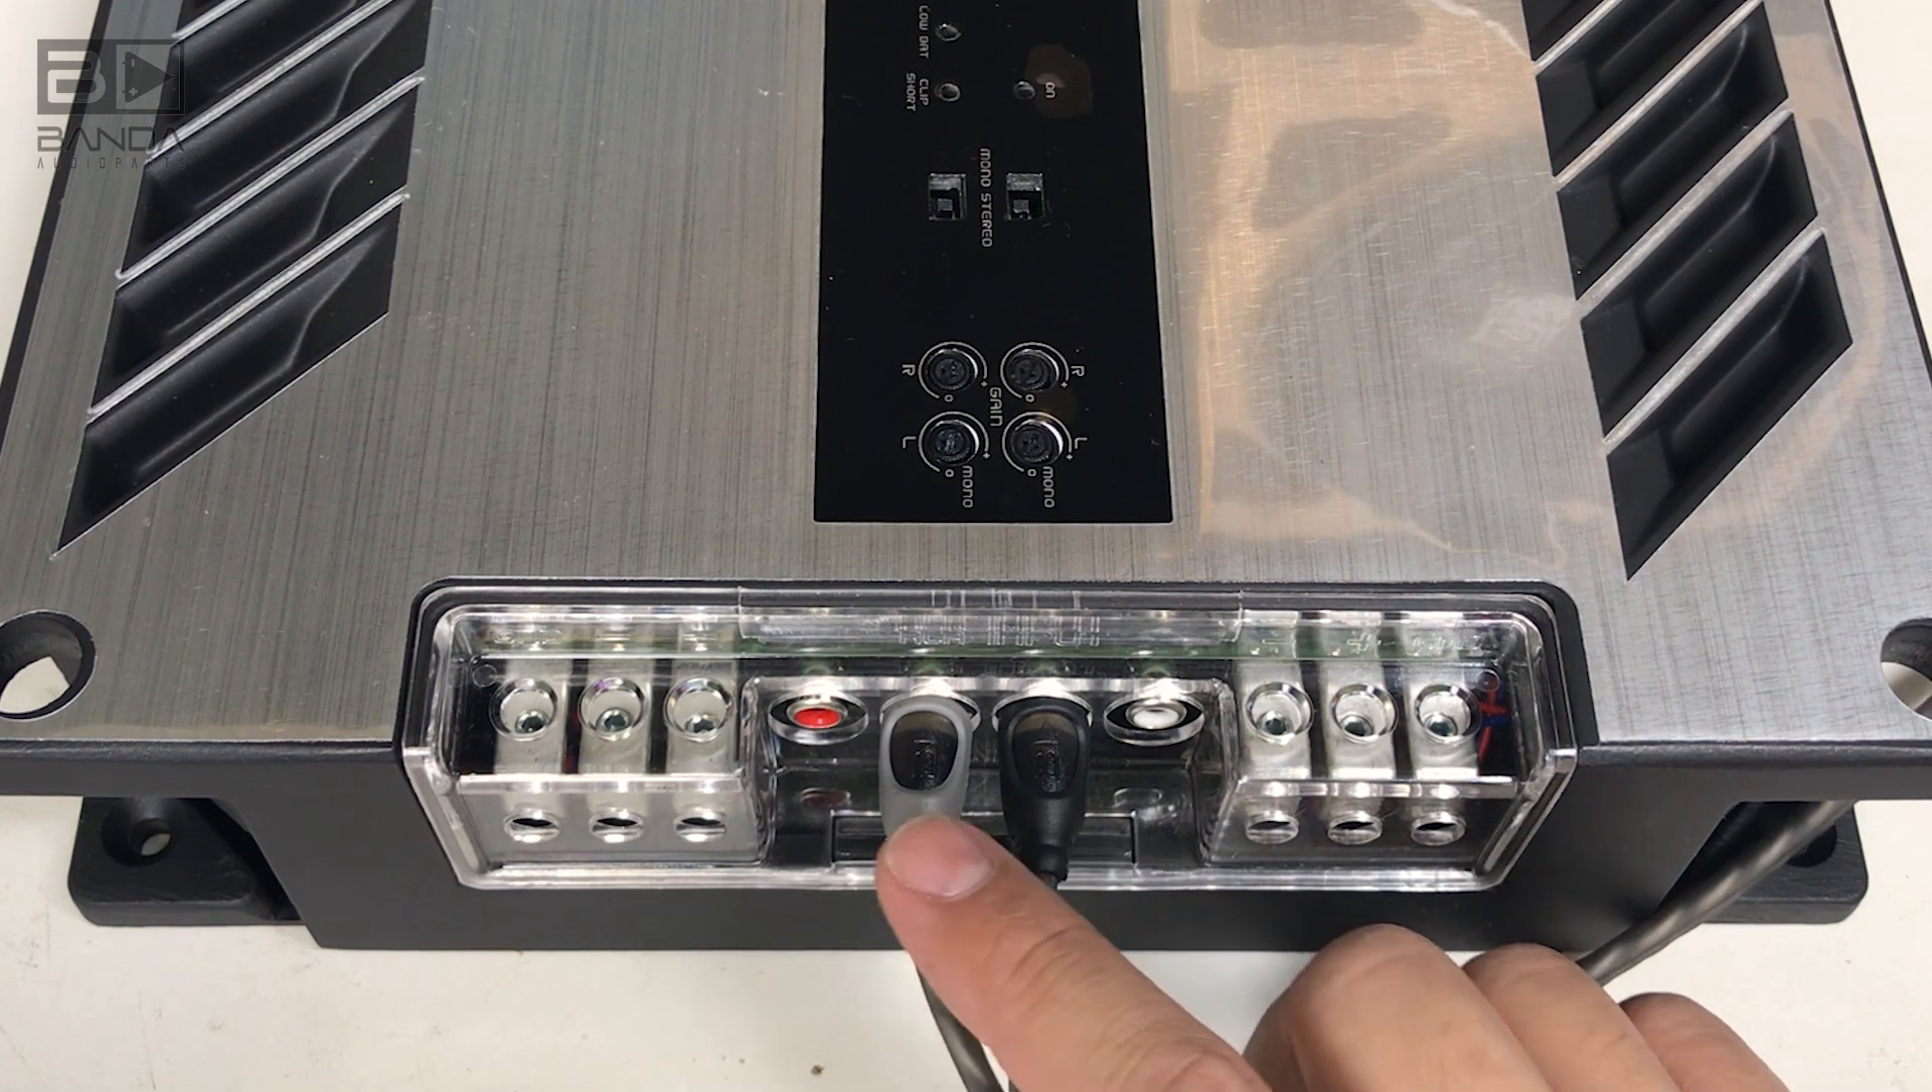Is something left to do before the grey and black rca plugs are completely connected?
No.